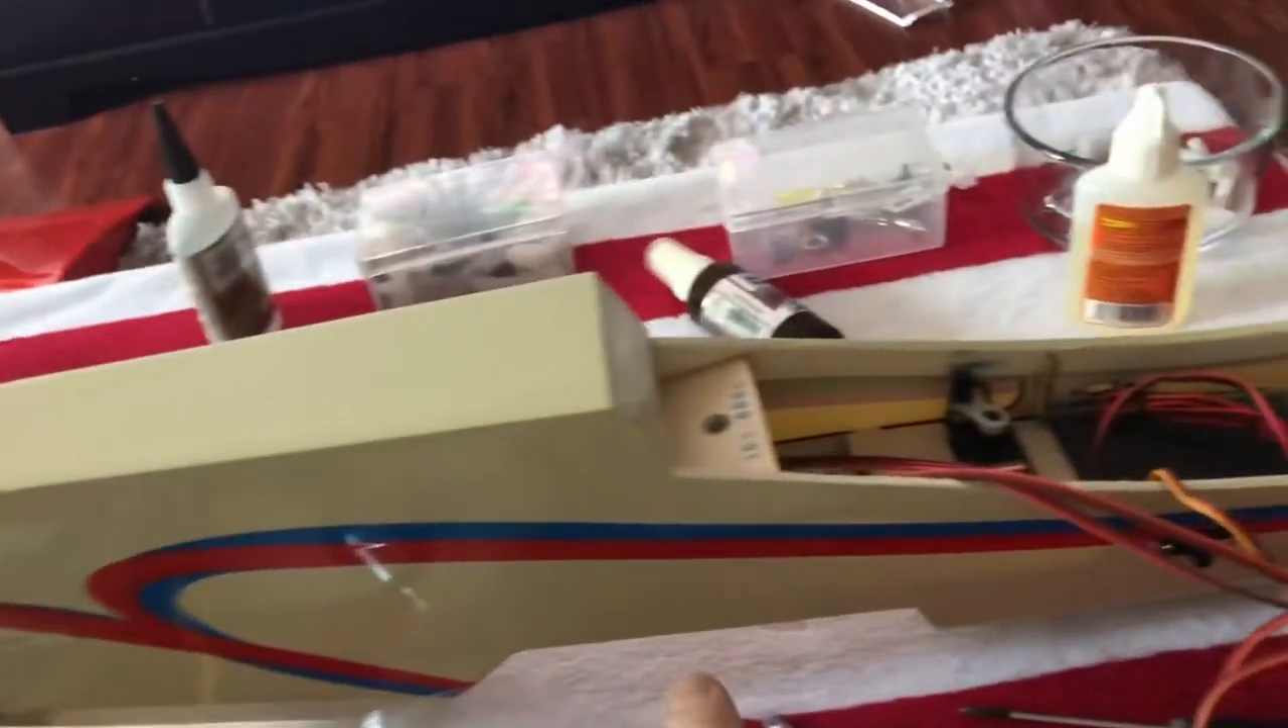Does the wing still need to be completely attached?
Yes.